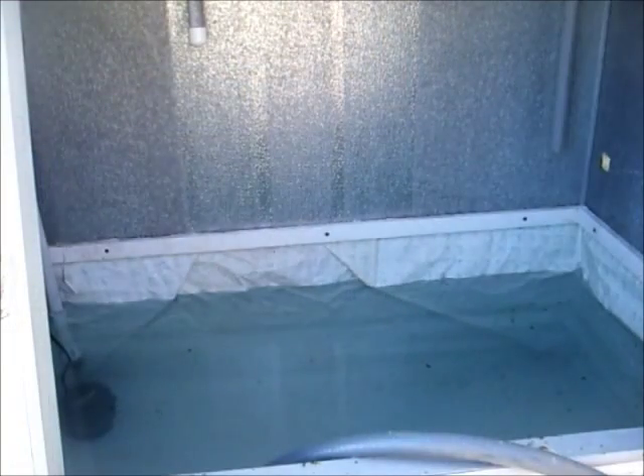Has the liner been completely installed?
Yes.